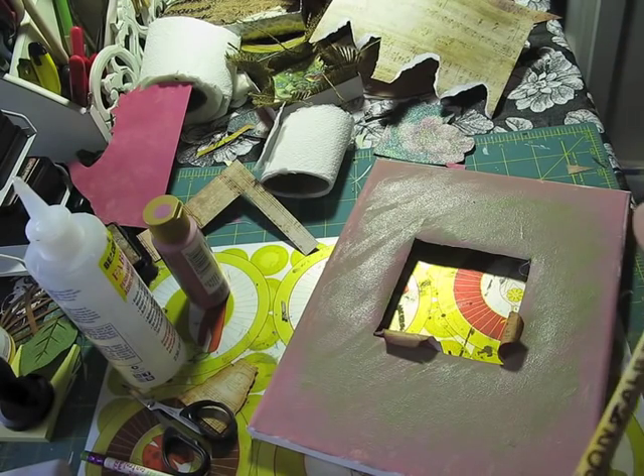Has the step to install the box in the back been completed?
No.